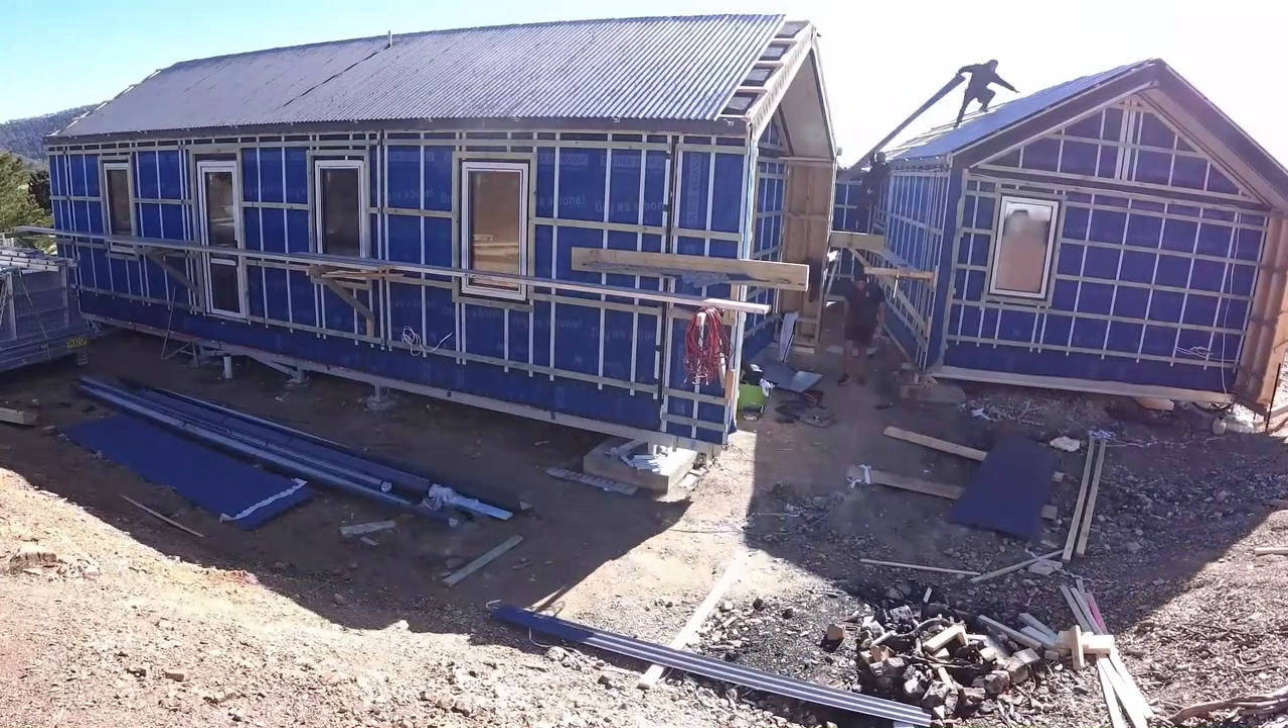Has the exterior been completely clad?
No.